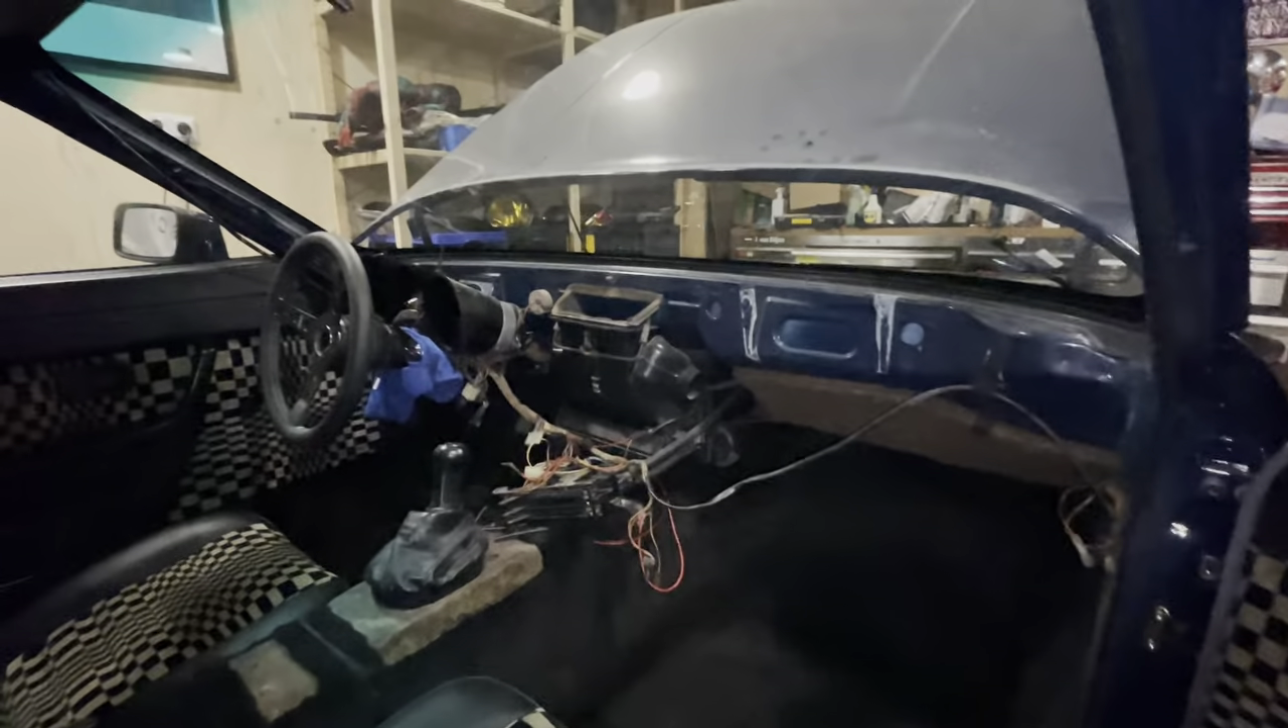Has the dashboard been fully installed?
No.